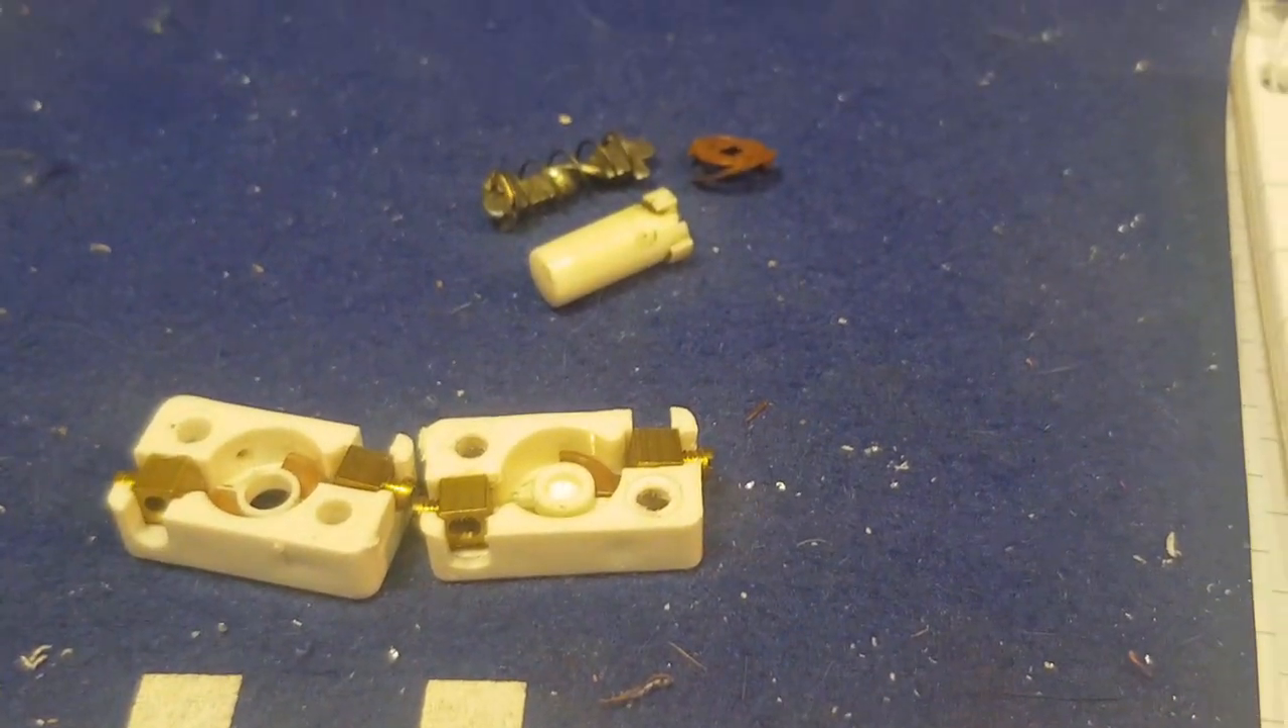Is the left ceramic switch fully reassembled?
No.